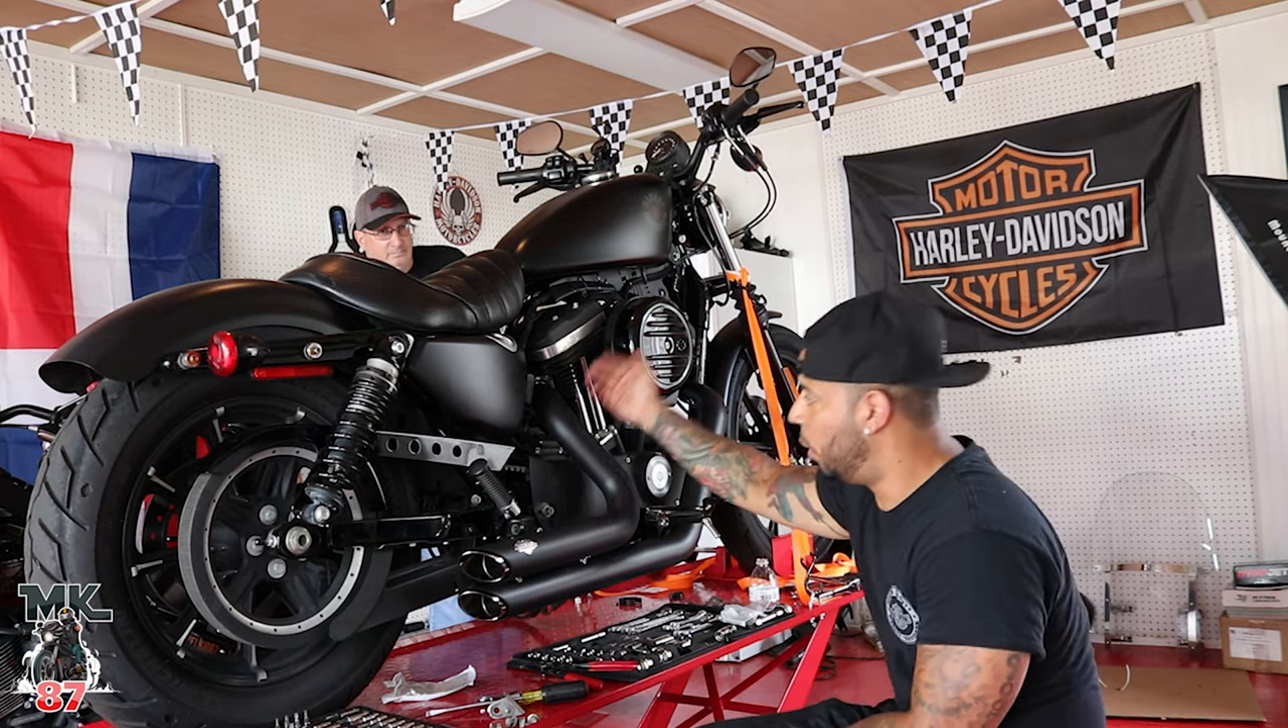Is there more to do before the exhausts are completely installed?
No.